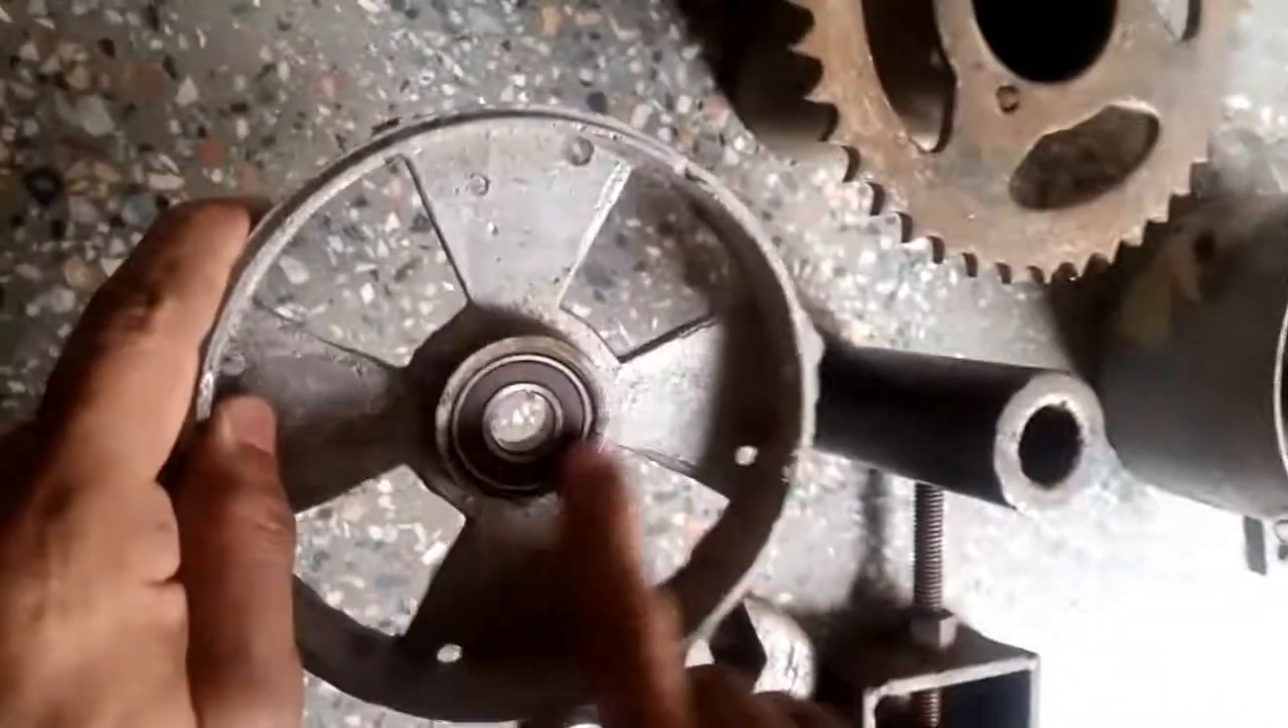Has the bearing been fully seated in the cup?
Yes.